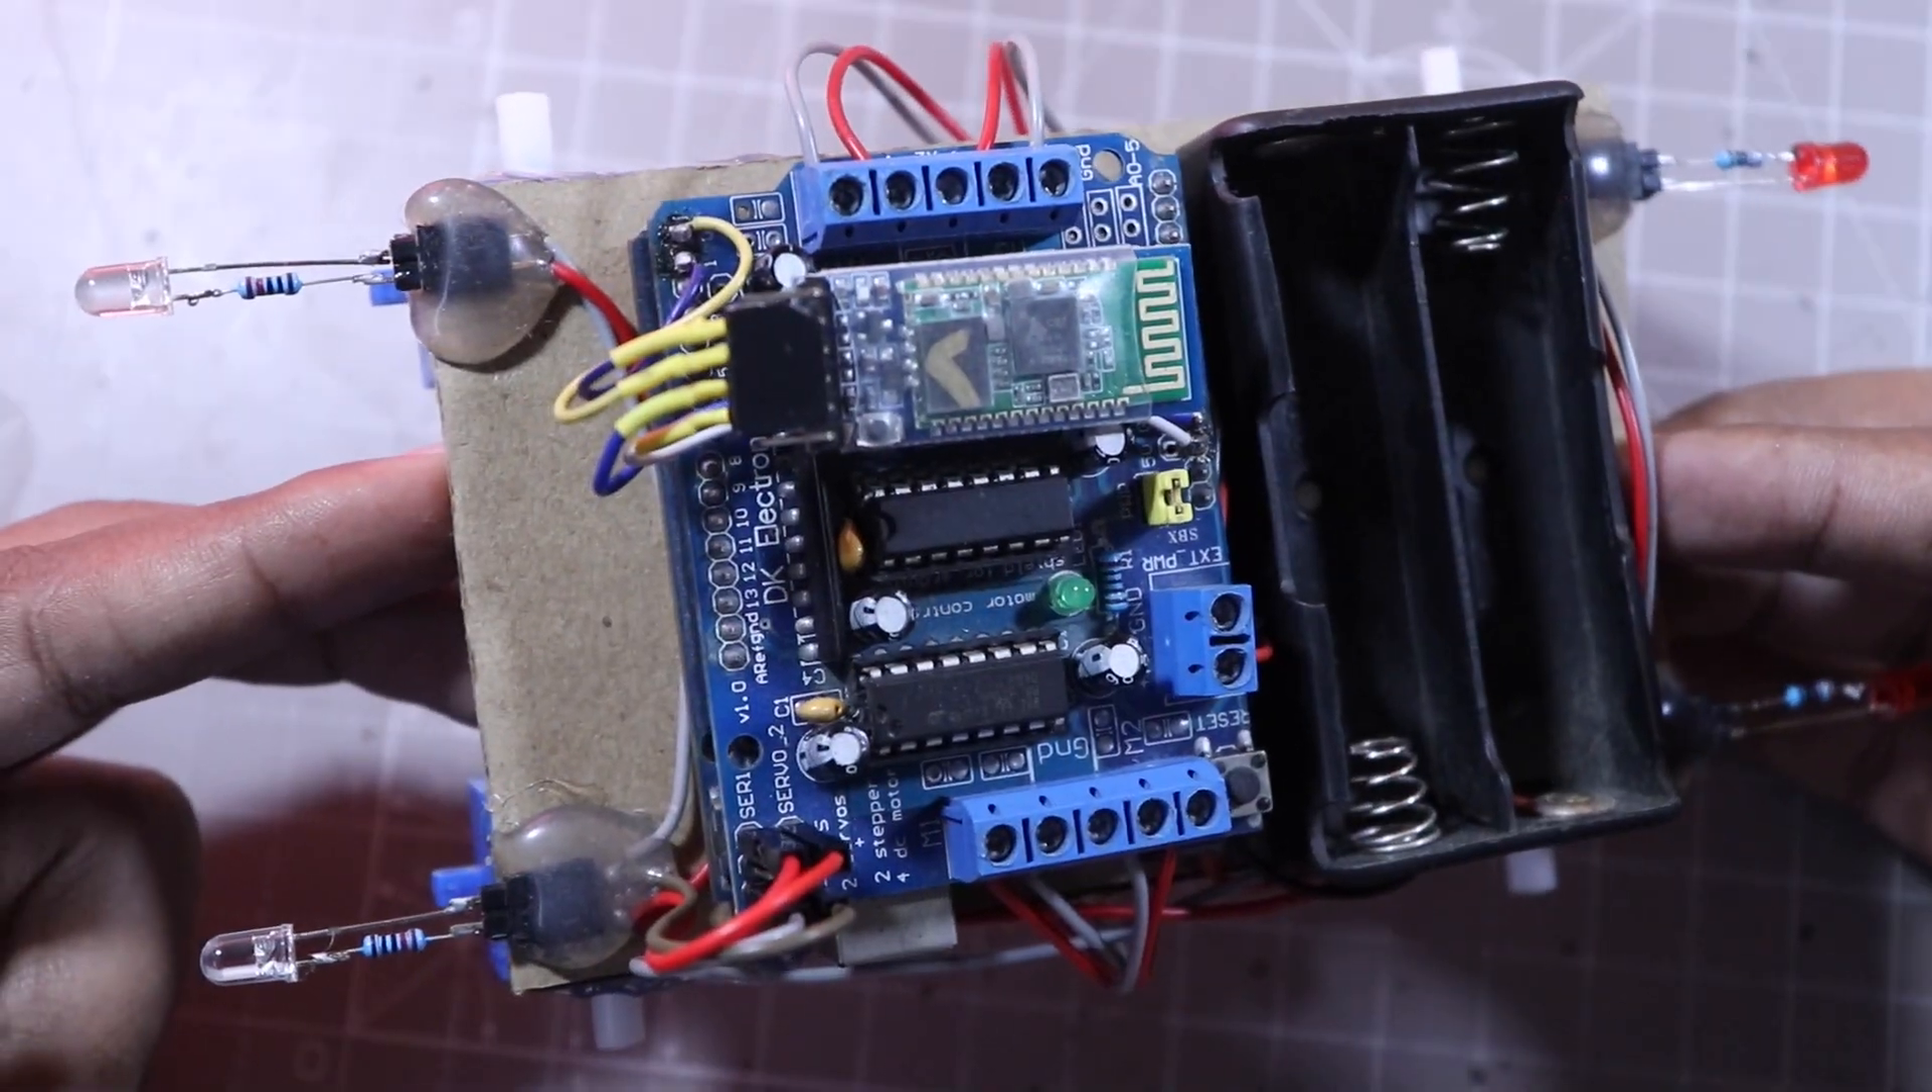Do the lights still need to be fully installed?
No.